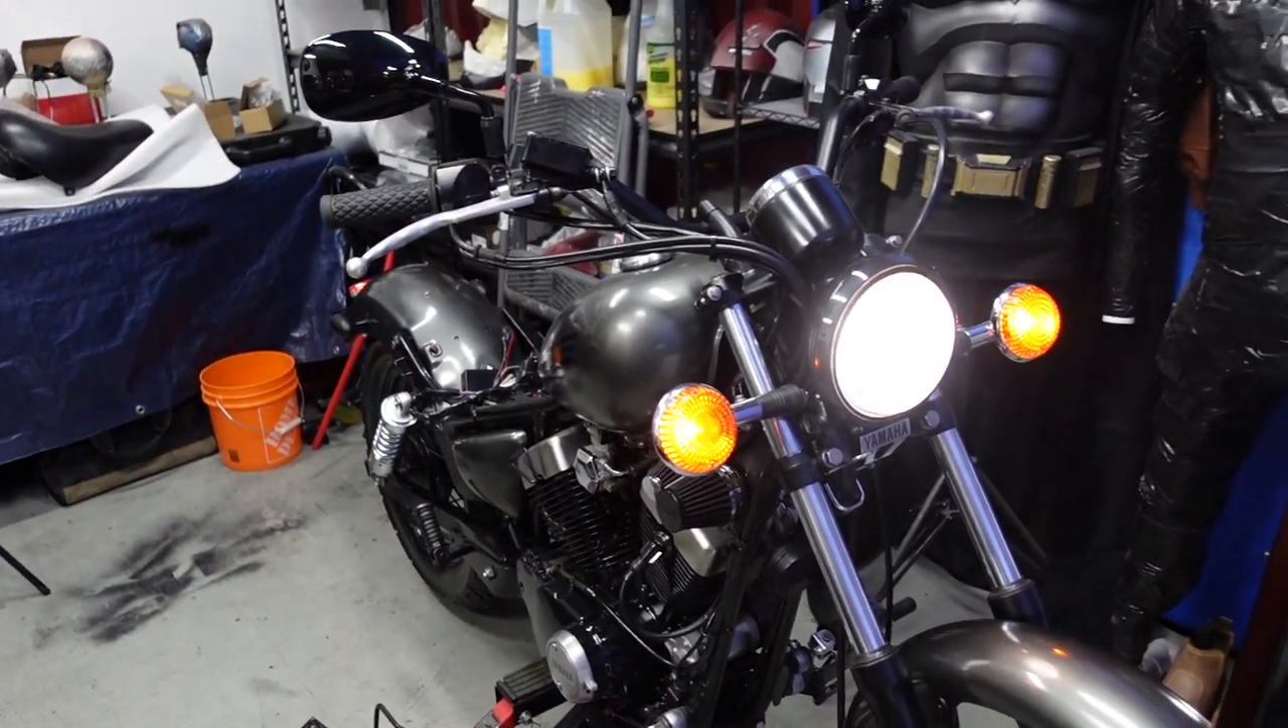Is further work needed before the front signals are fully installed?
No.